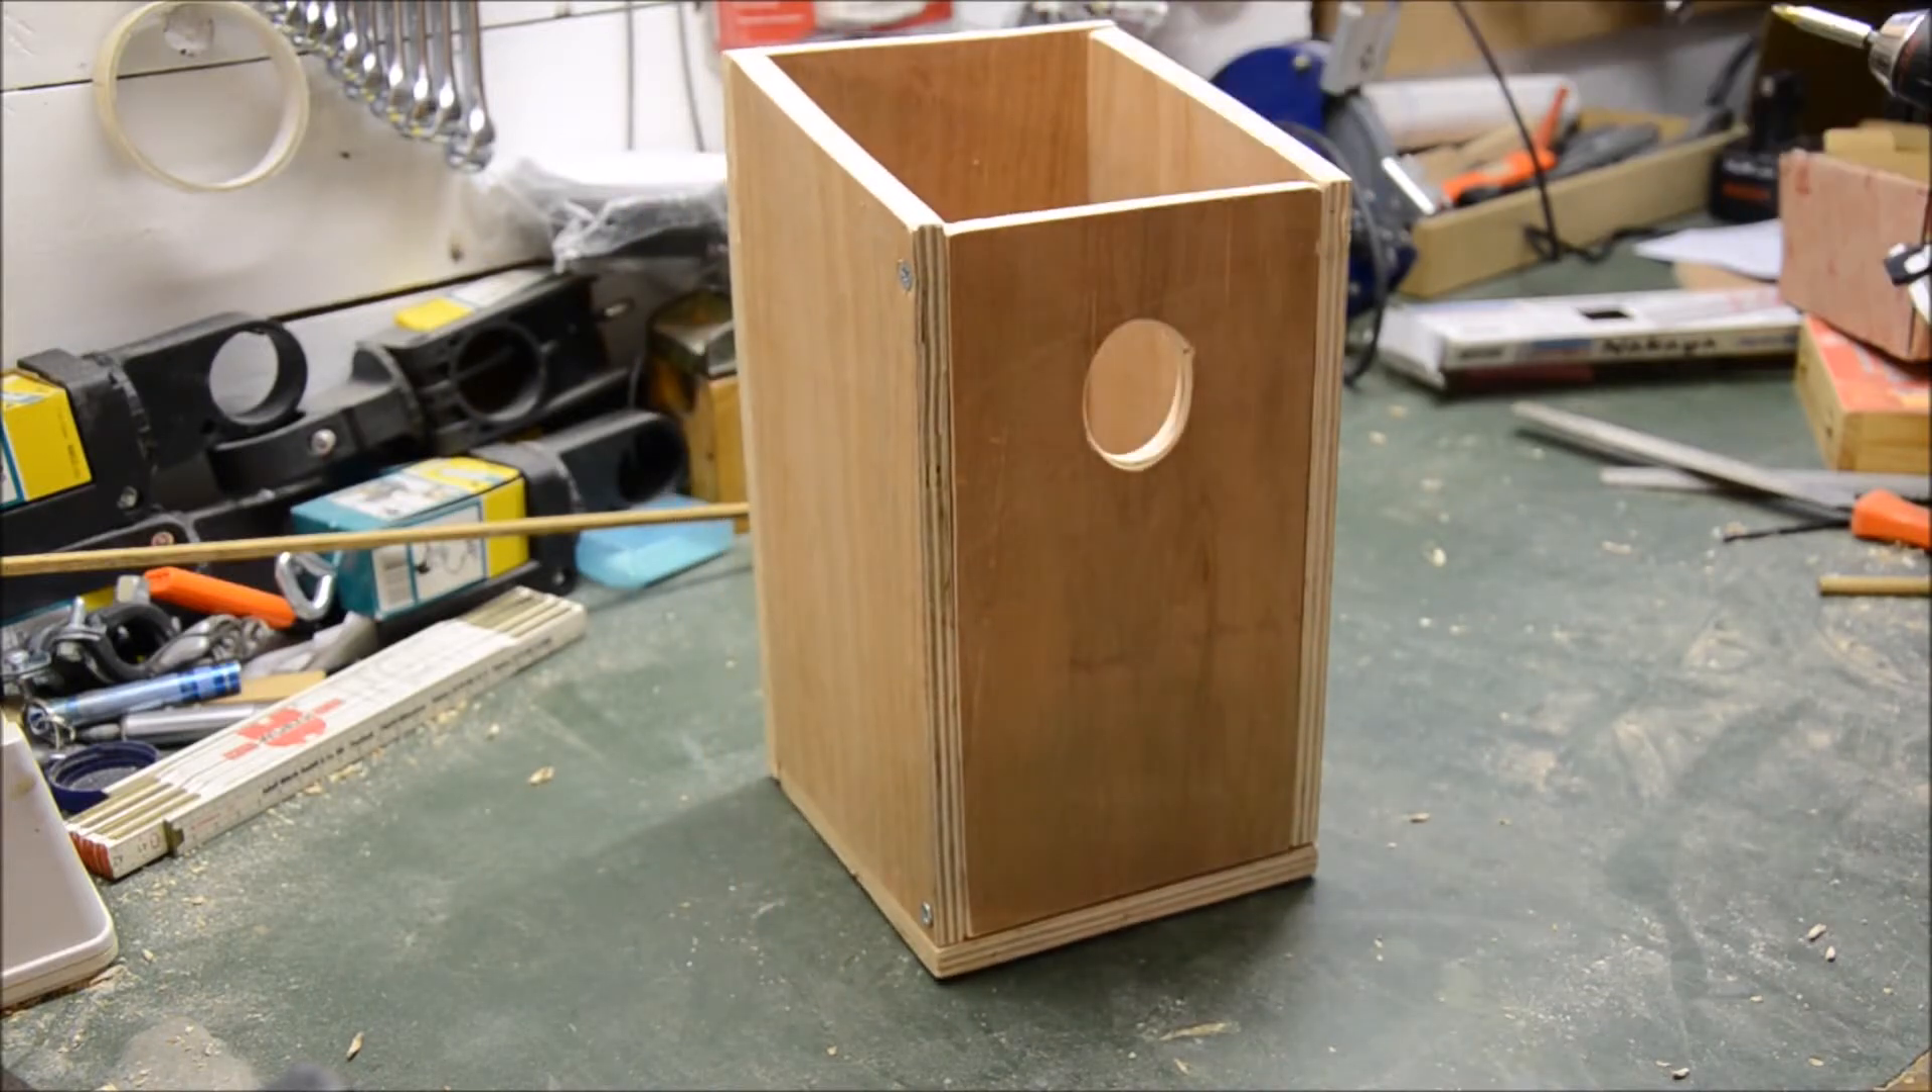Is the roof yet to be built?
Yes.